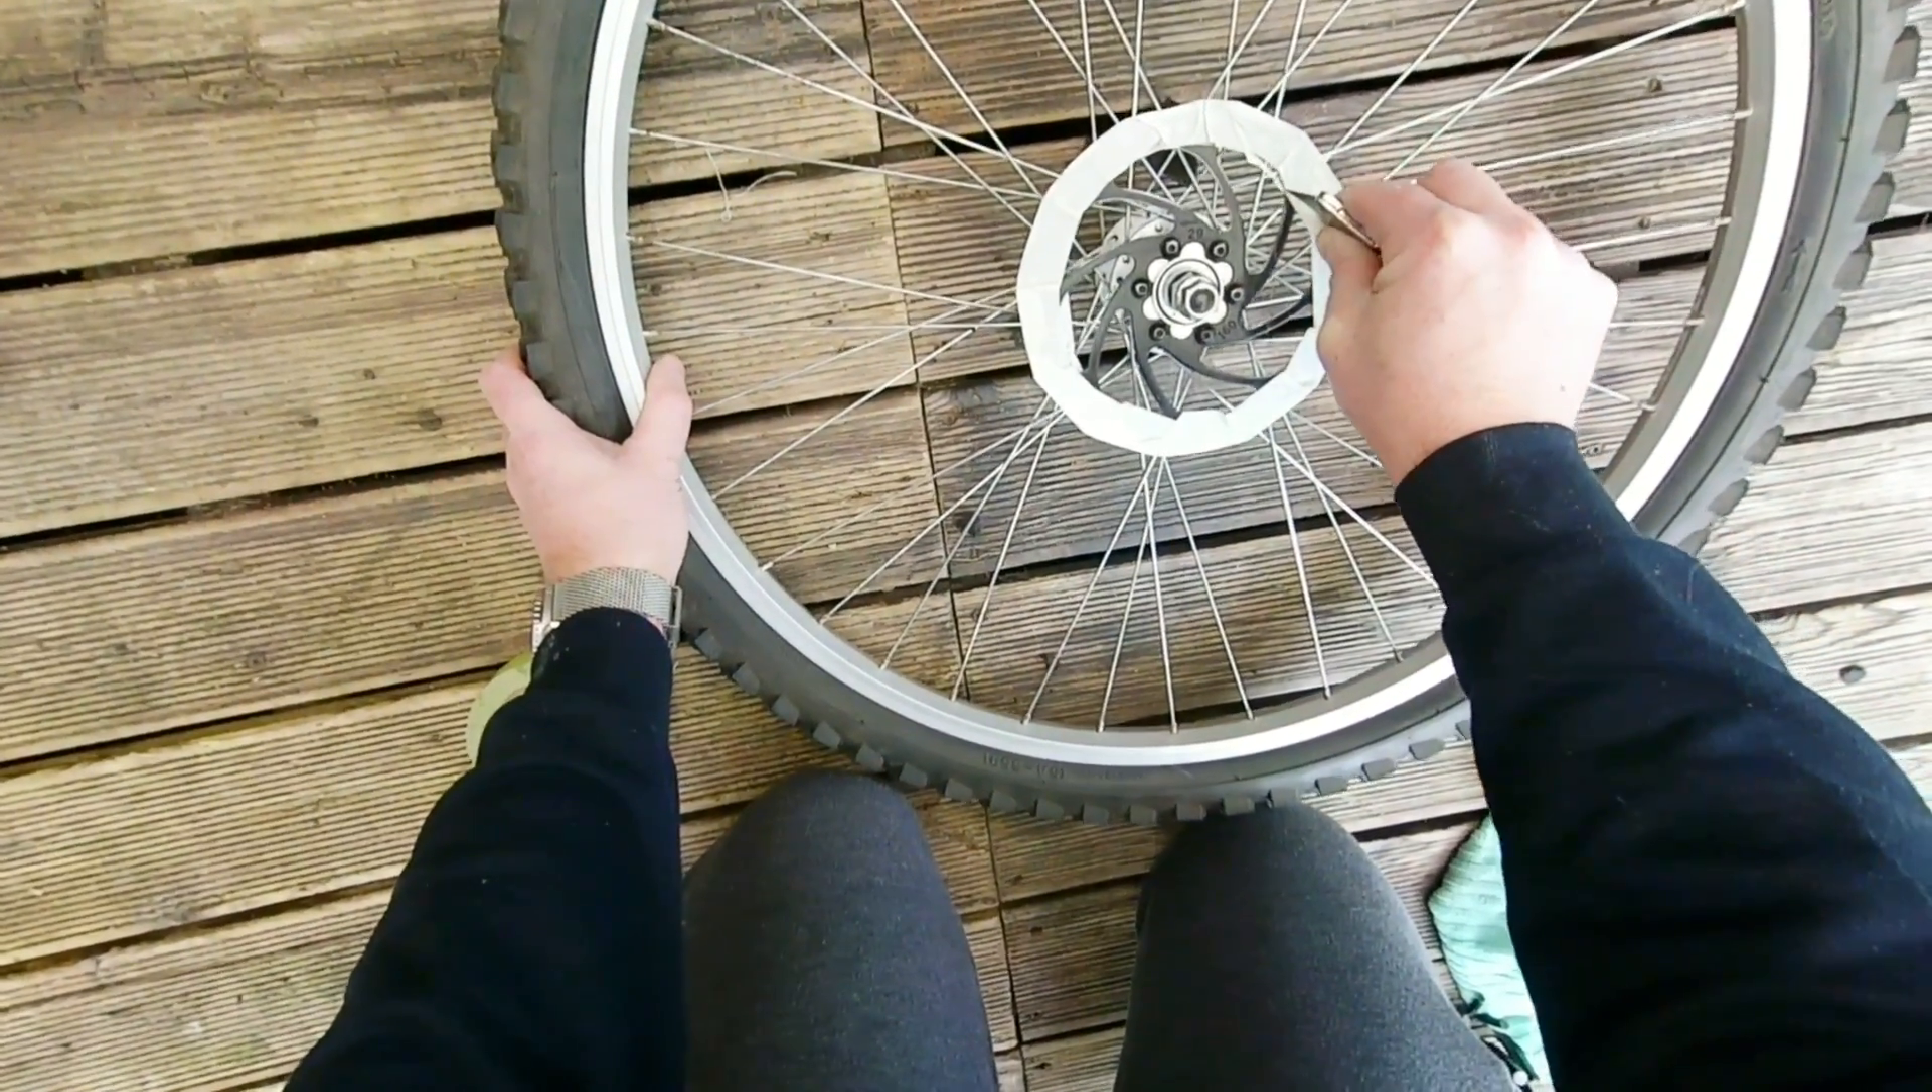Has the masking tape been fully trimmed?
No.